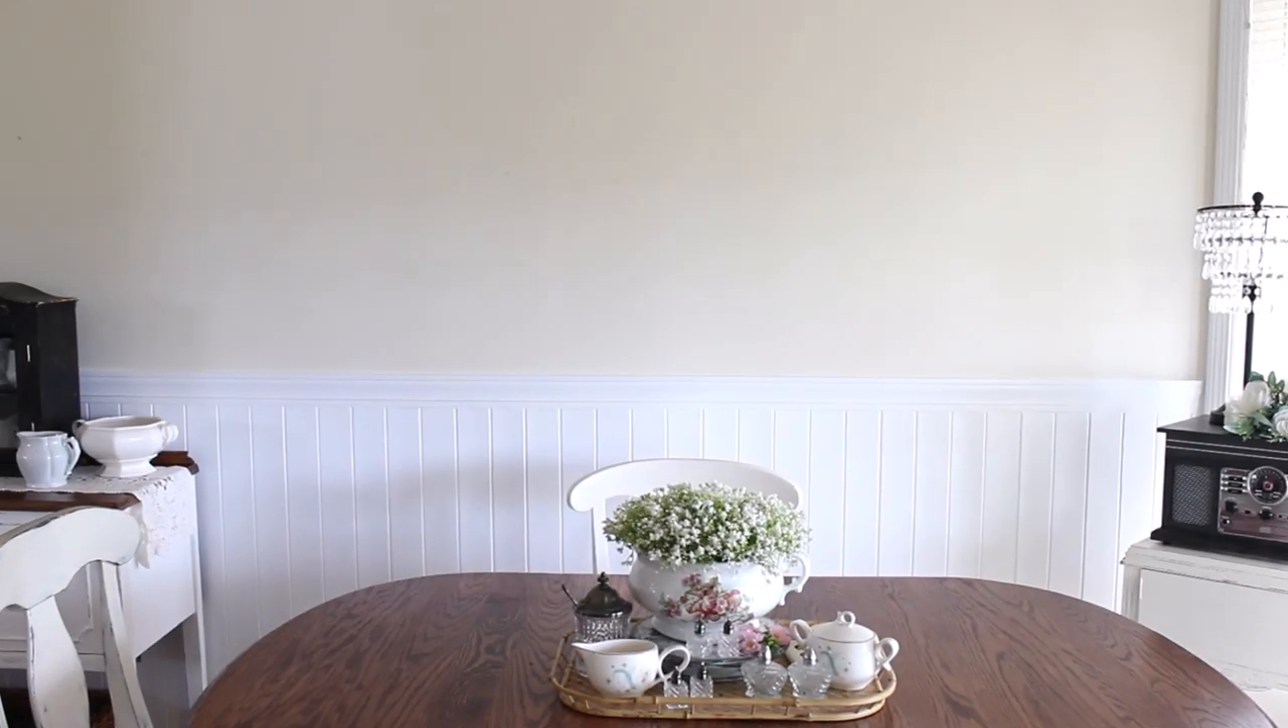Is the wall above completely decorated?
No.